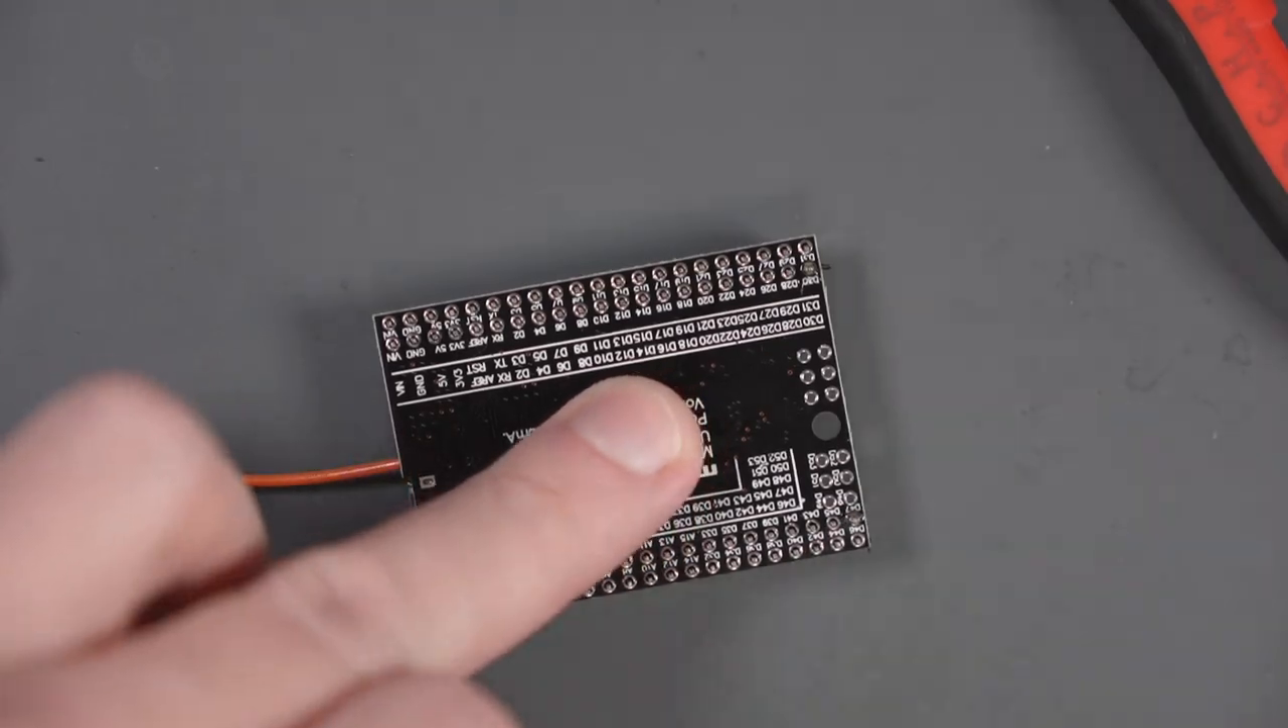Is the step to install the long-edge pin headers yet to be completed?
Yes.